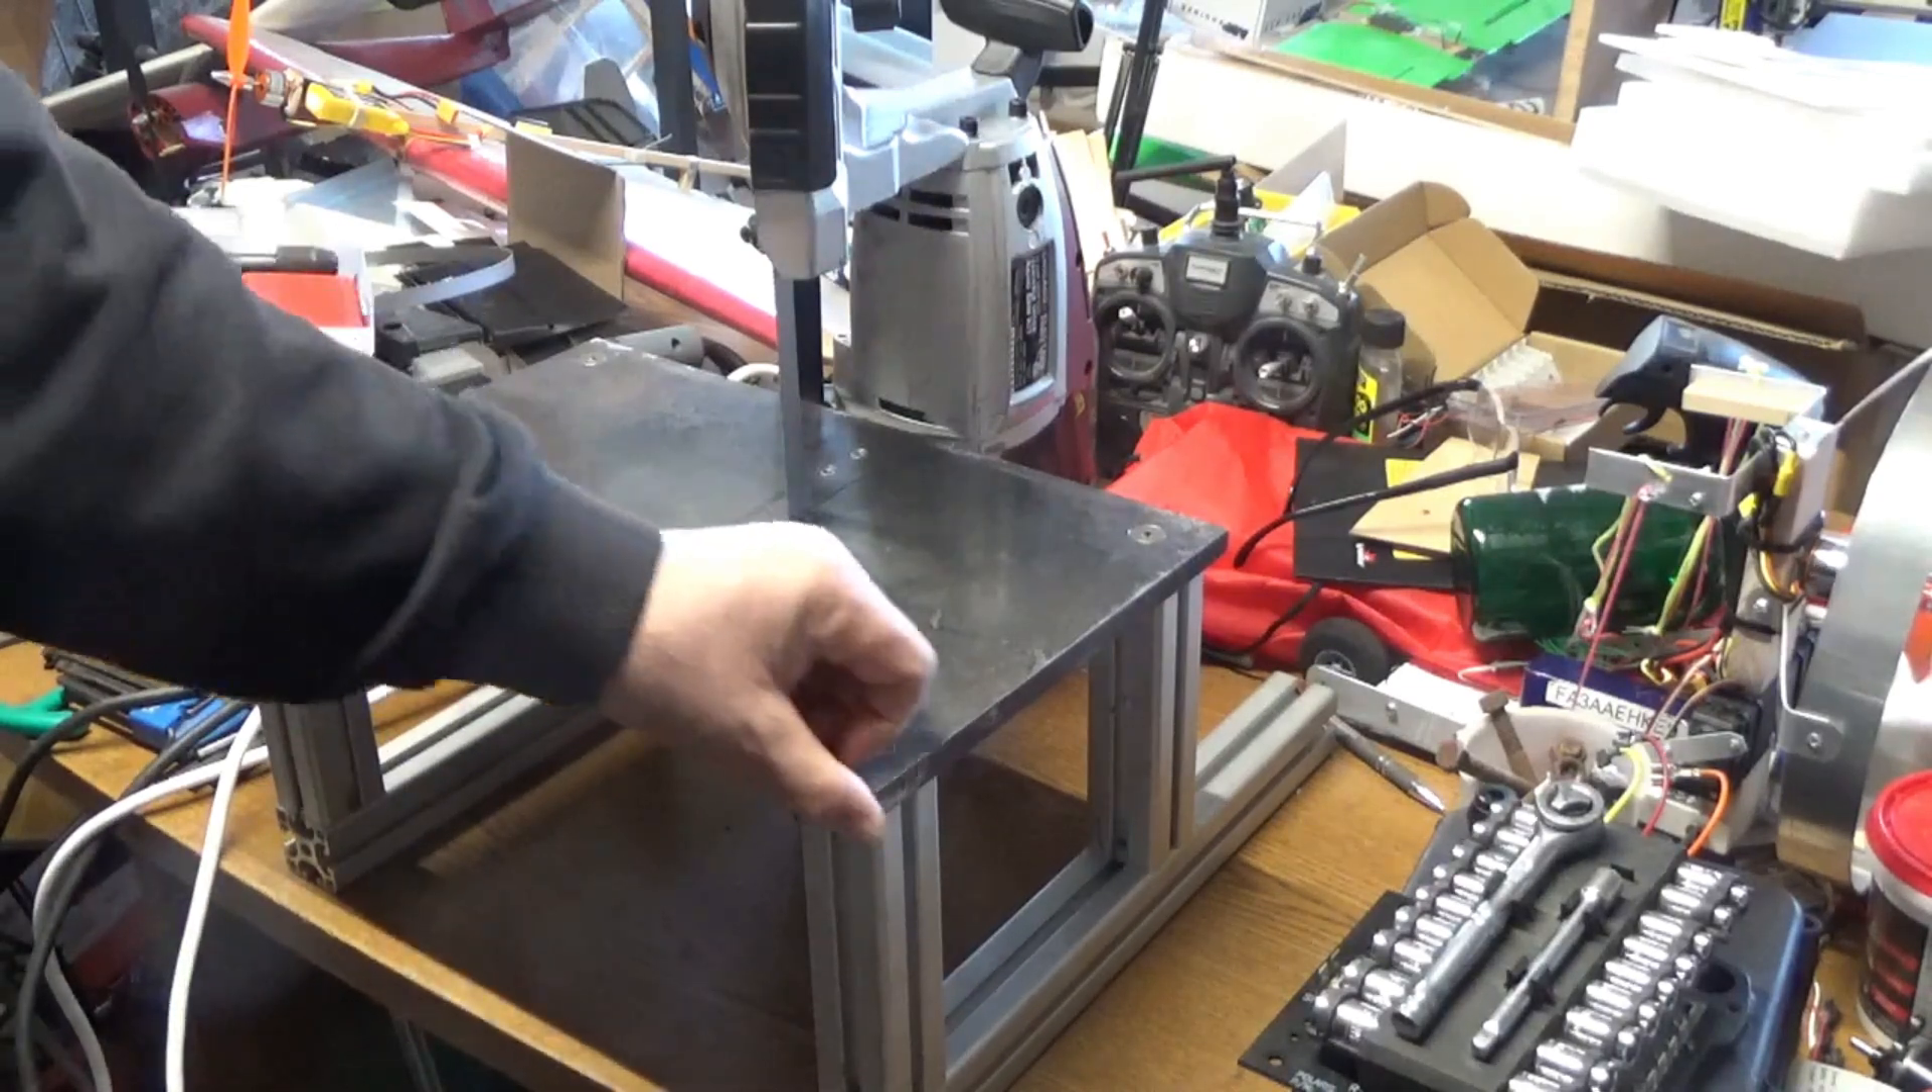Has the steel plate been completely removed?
No.